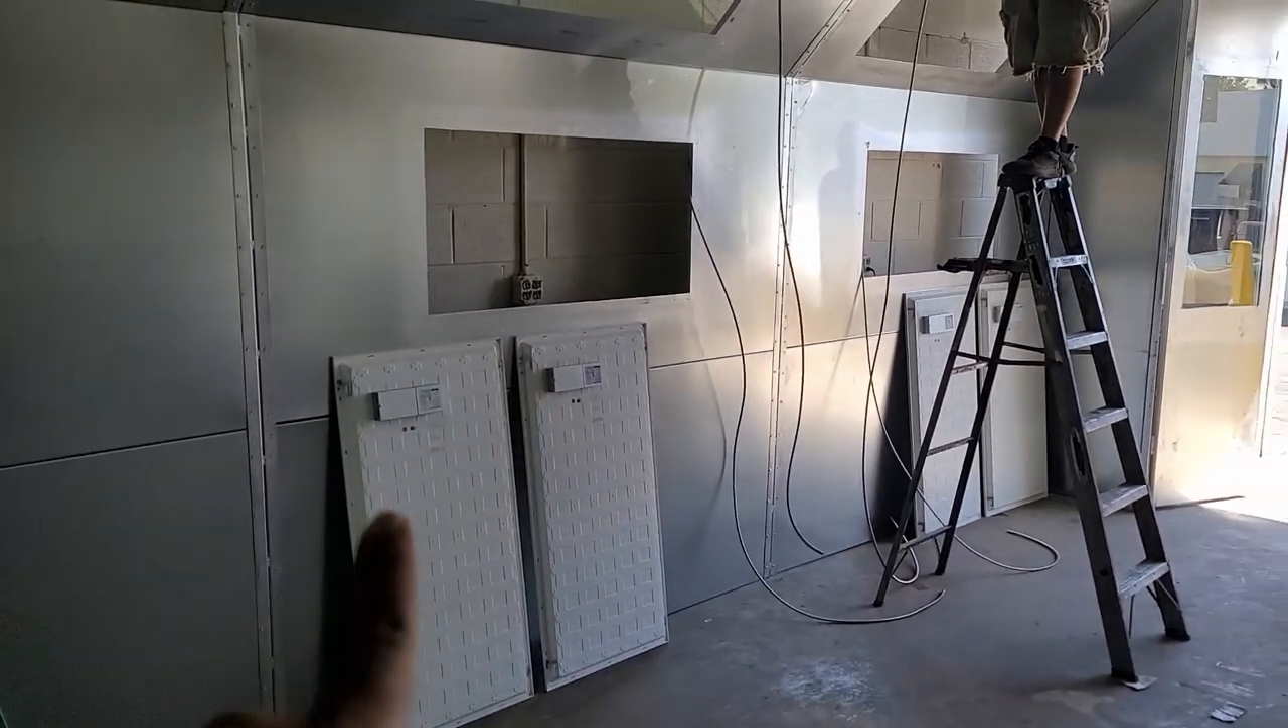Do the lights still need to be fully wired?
Yes.